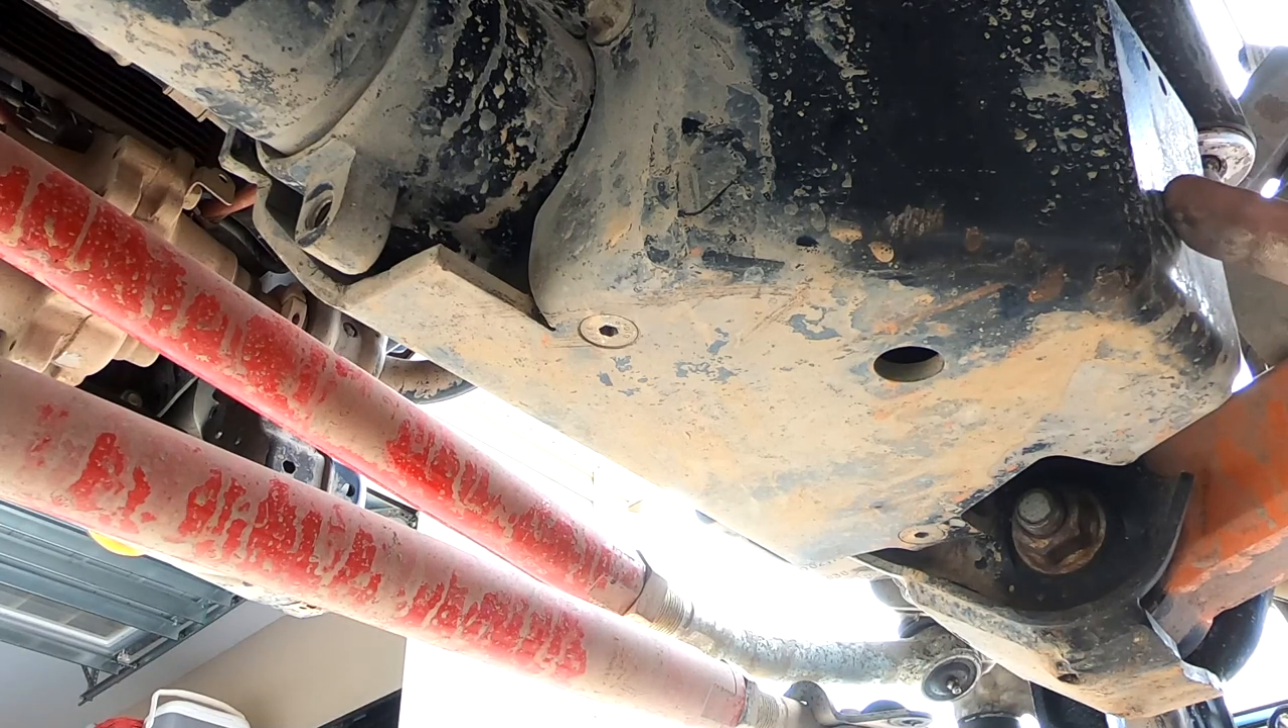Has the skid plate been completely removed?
No.